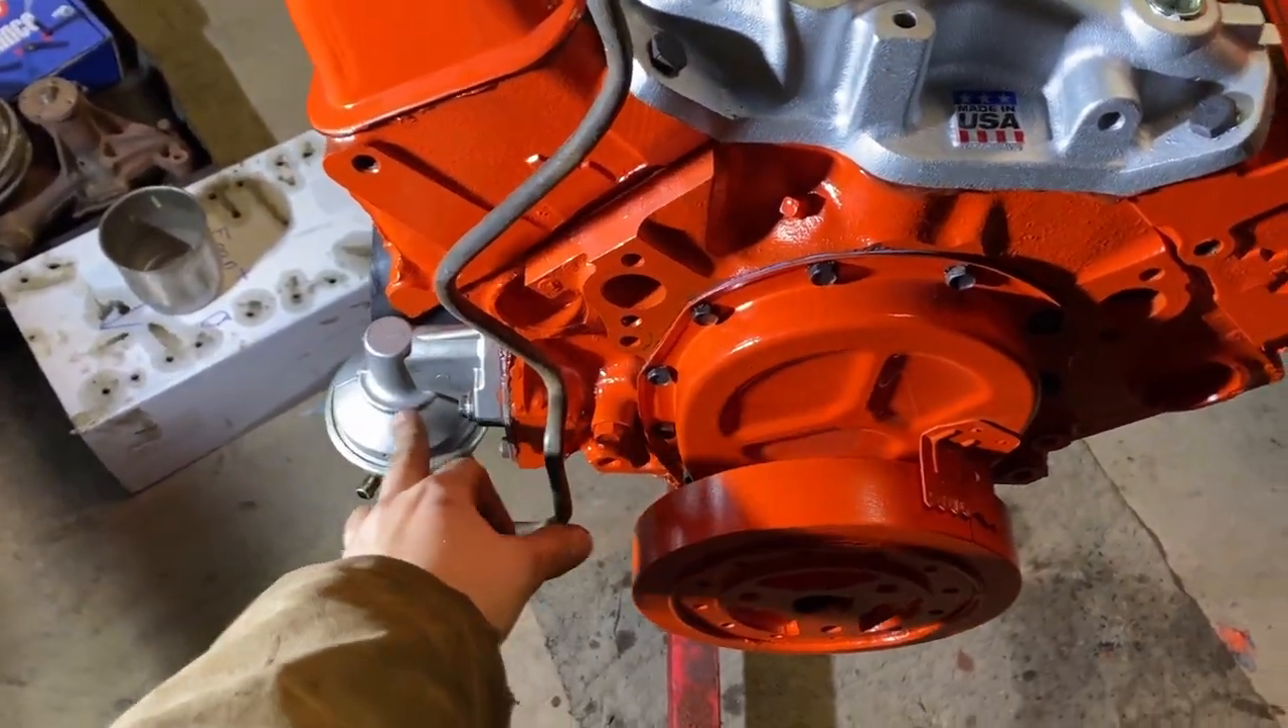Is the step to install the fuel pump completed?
Yes.